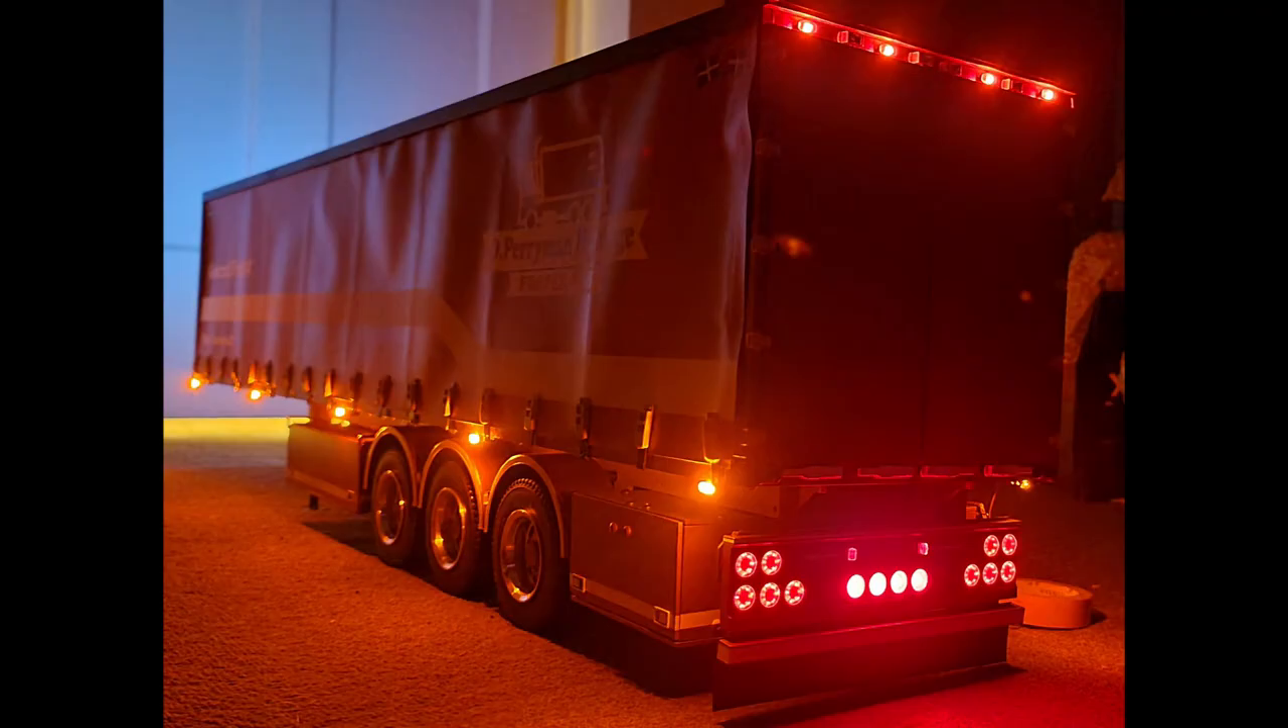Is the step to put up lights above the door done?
Yes.